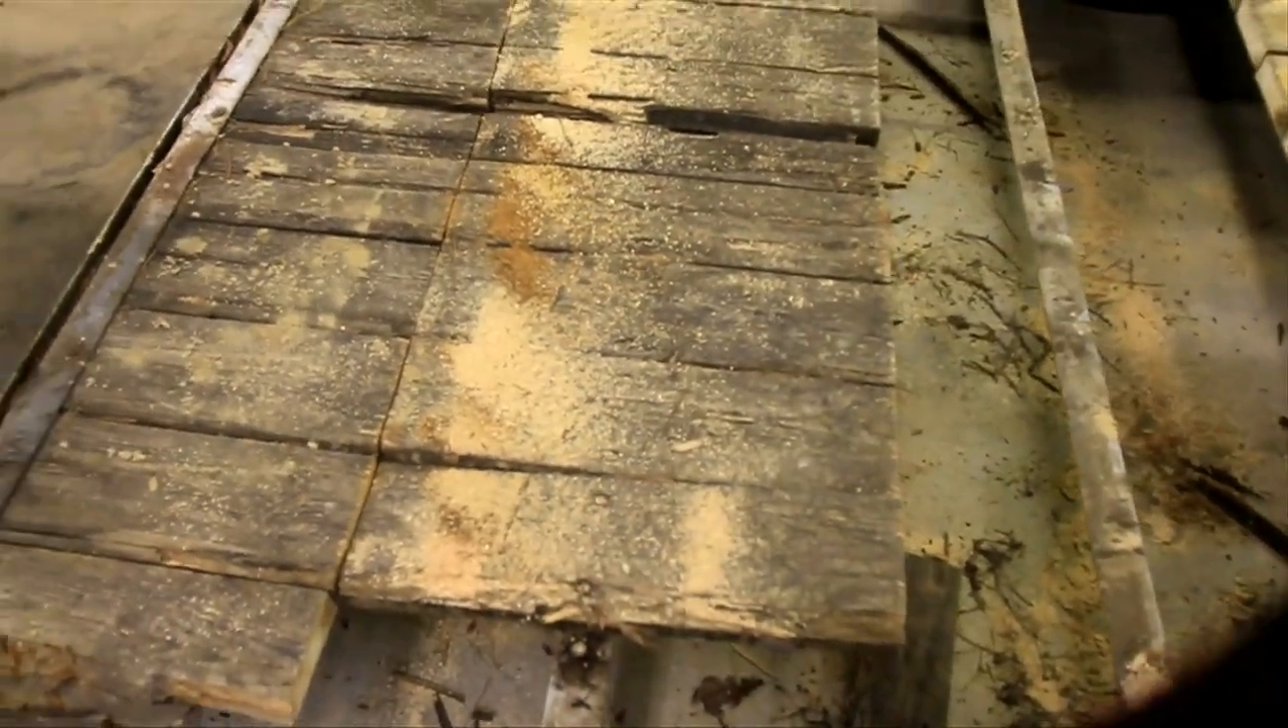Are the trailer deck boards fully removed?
No.